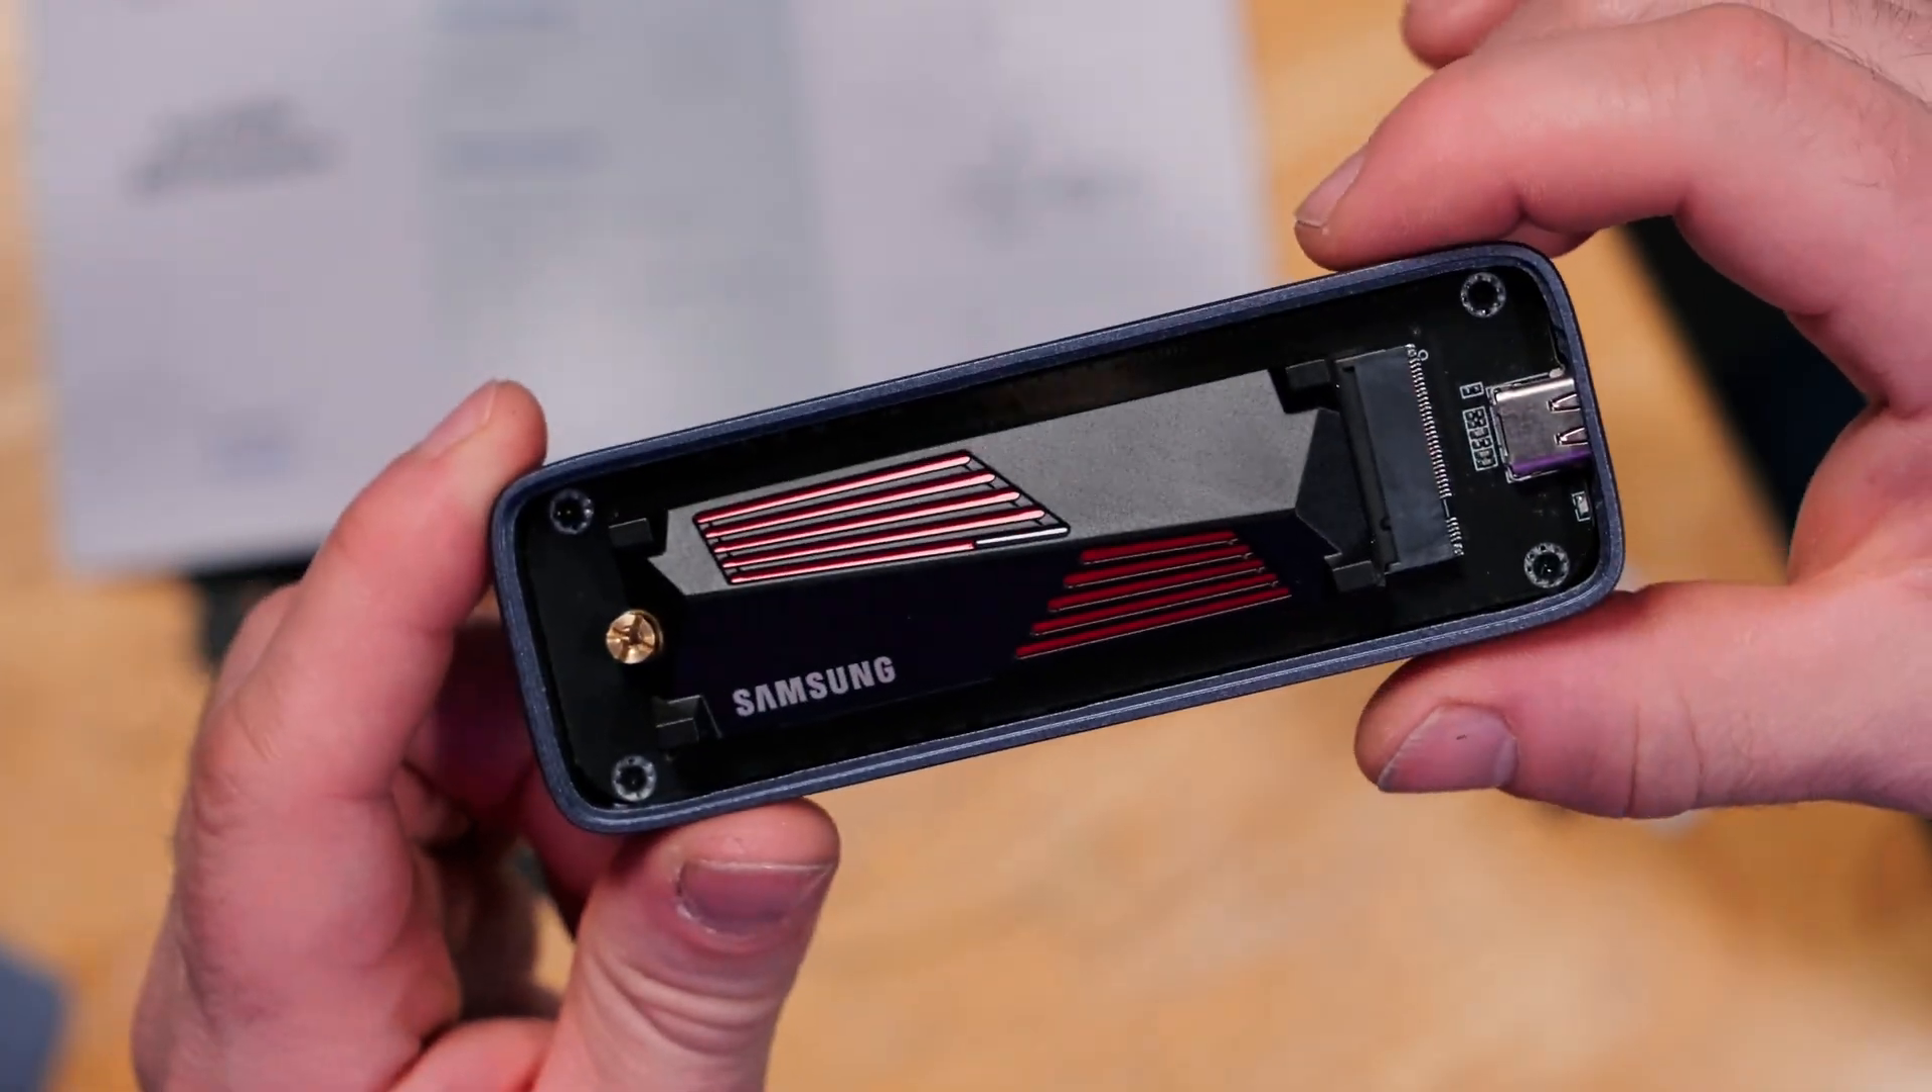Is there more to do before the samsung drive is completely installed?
No.